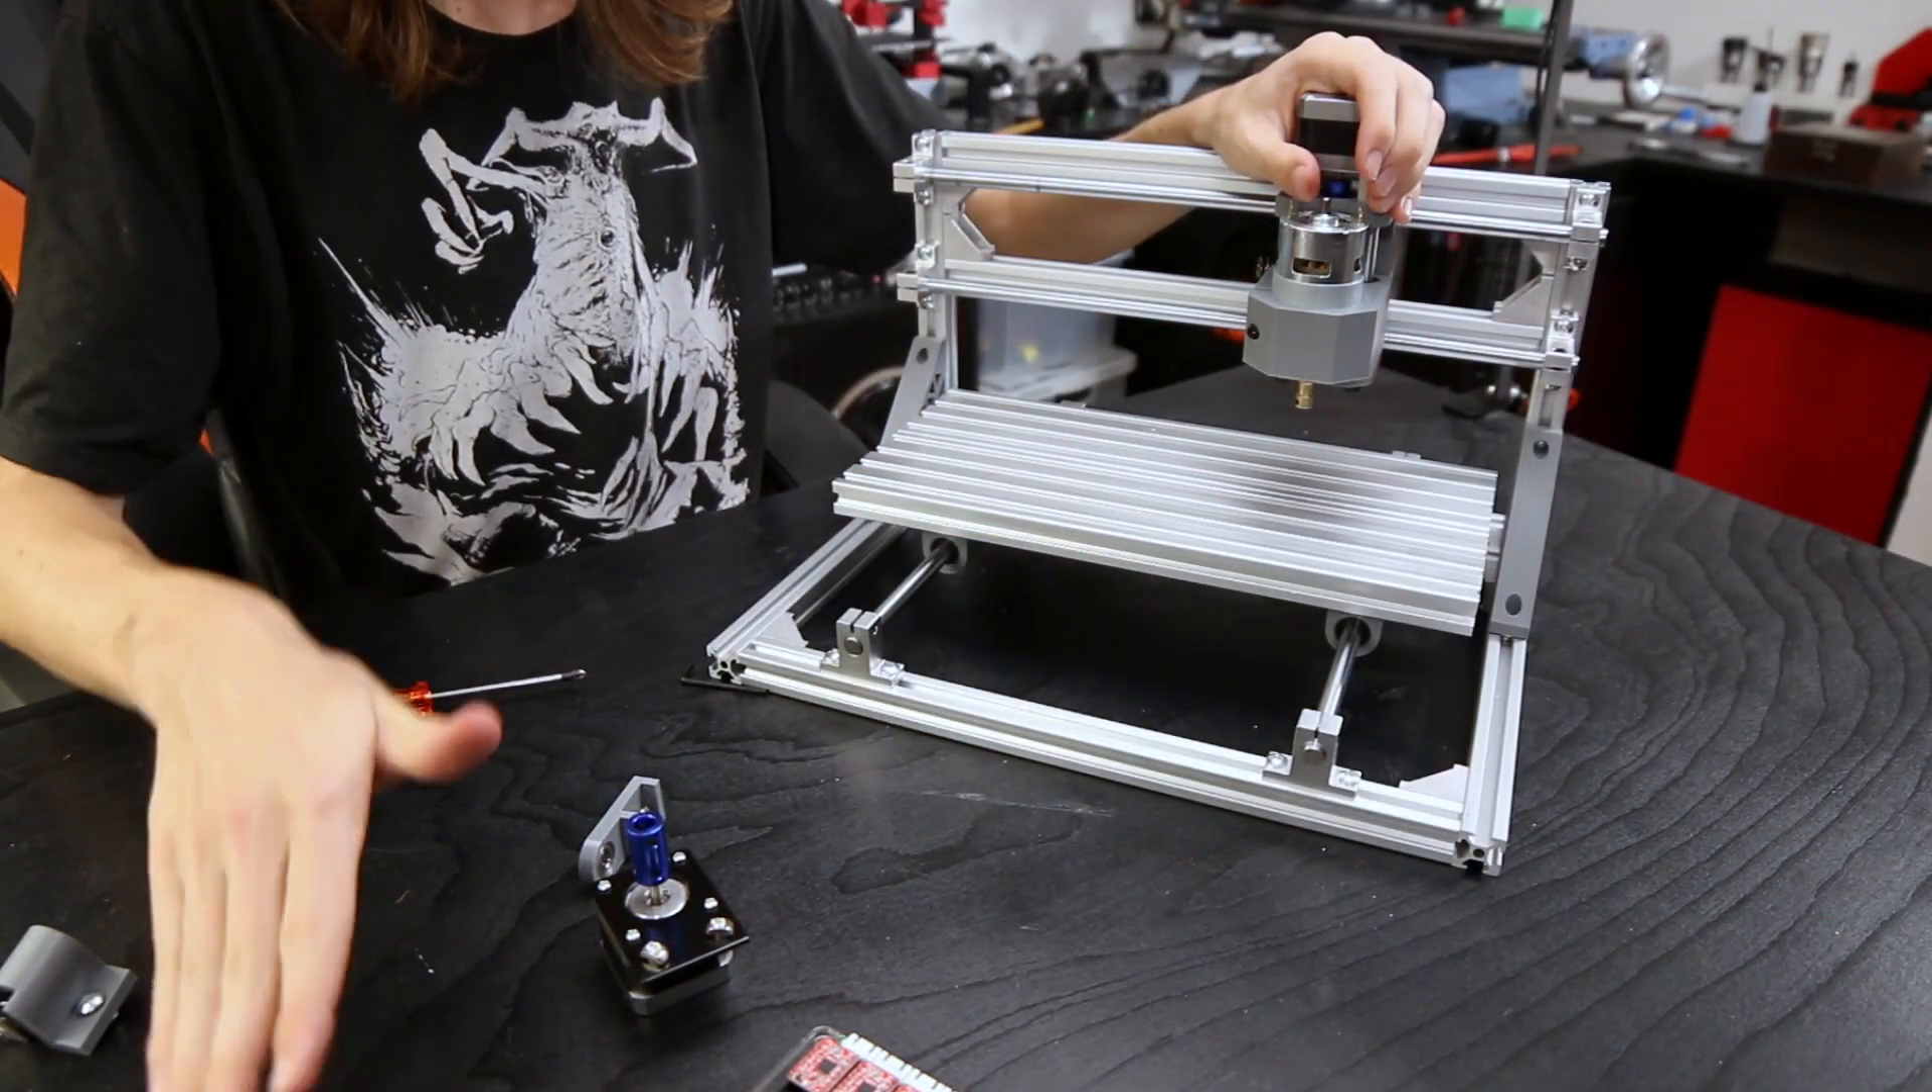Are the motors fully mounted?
No.